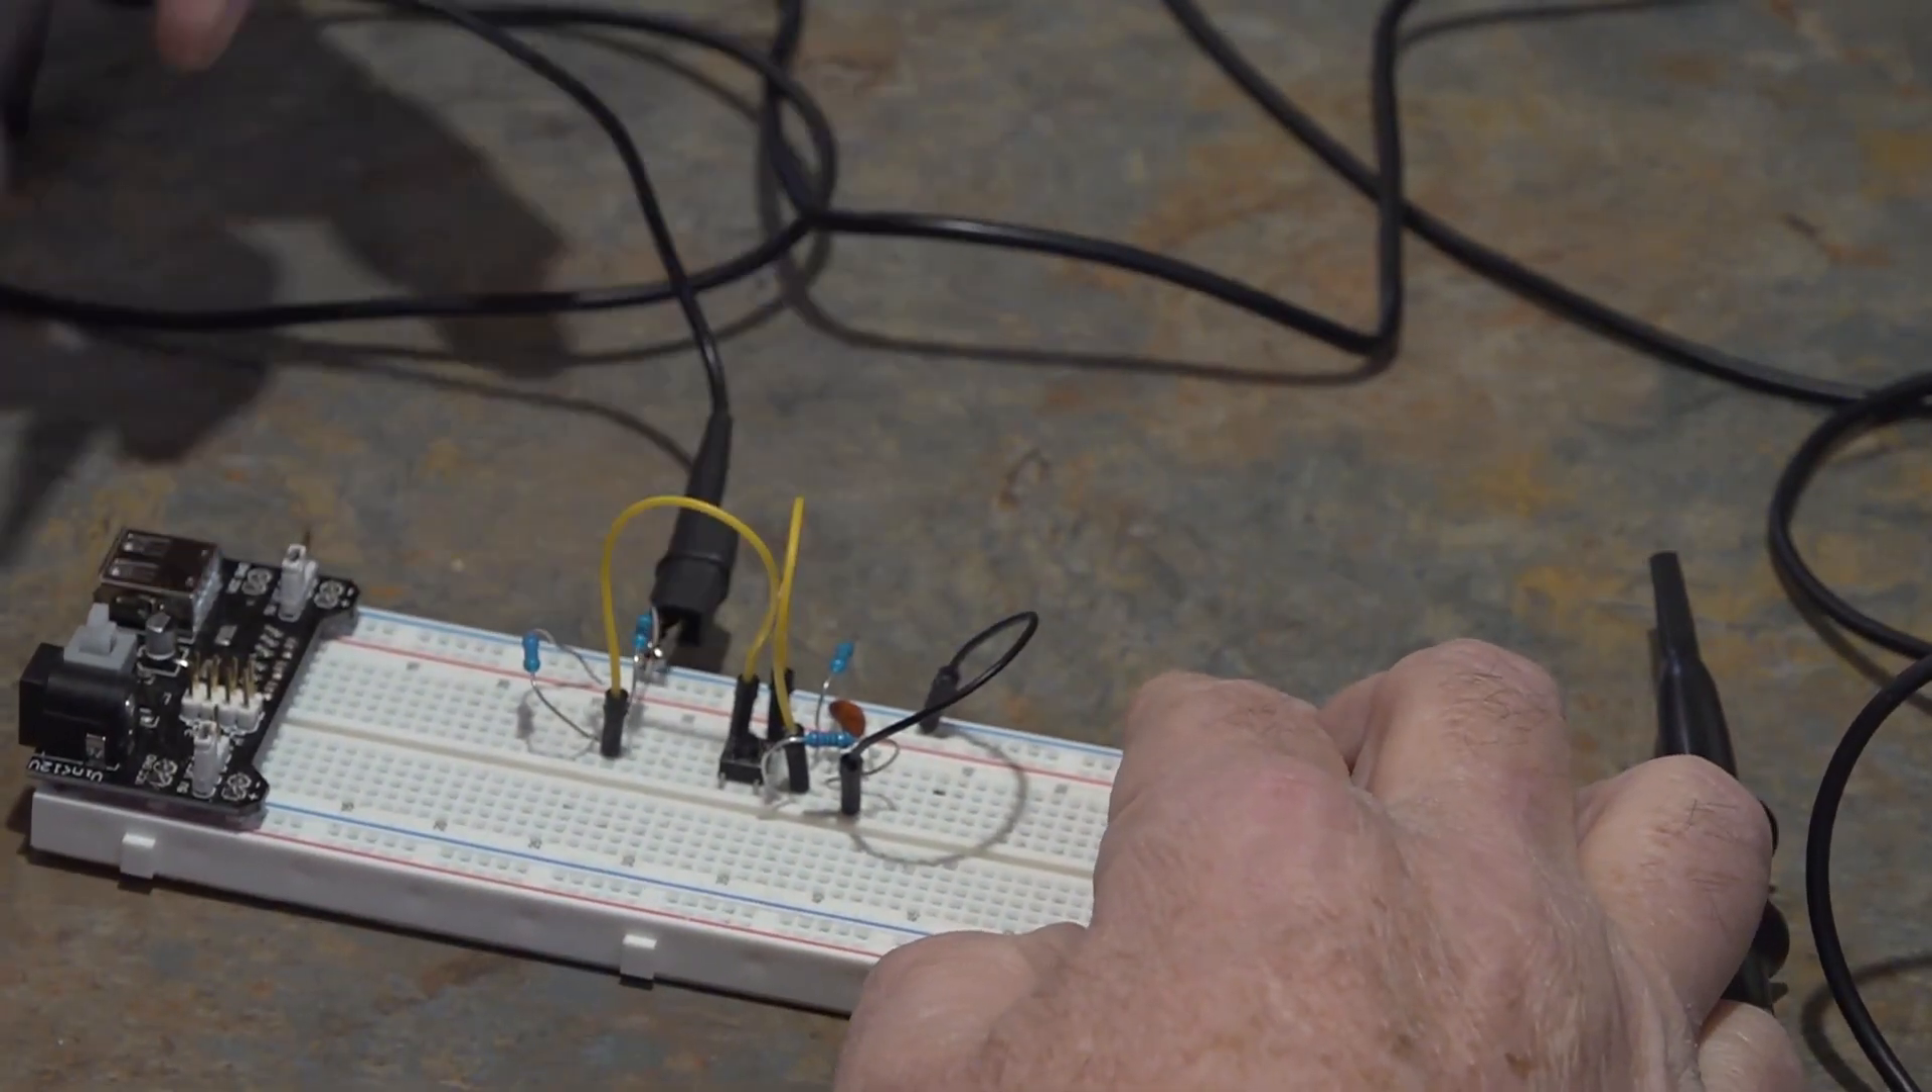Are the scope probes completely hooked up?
No.